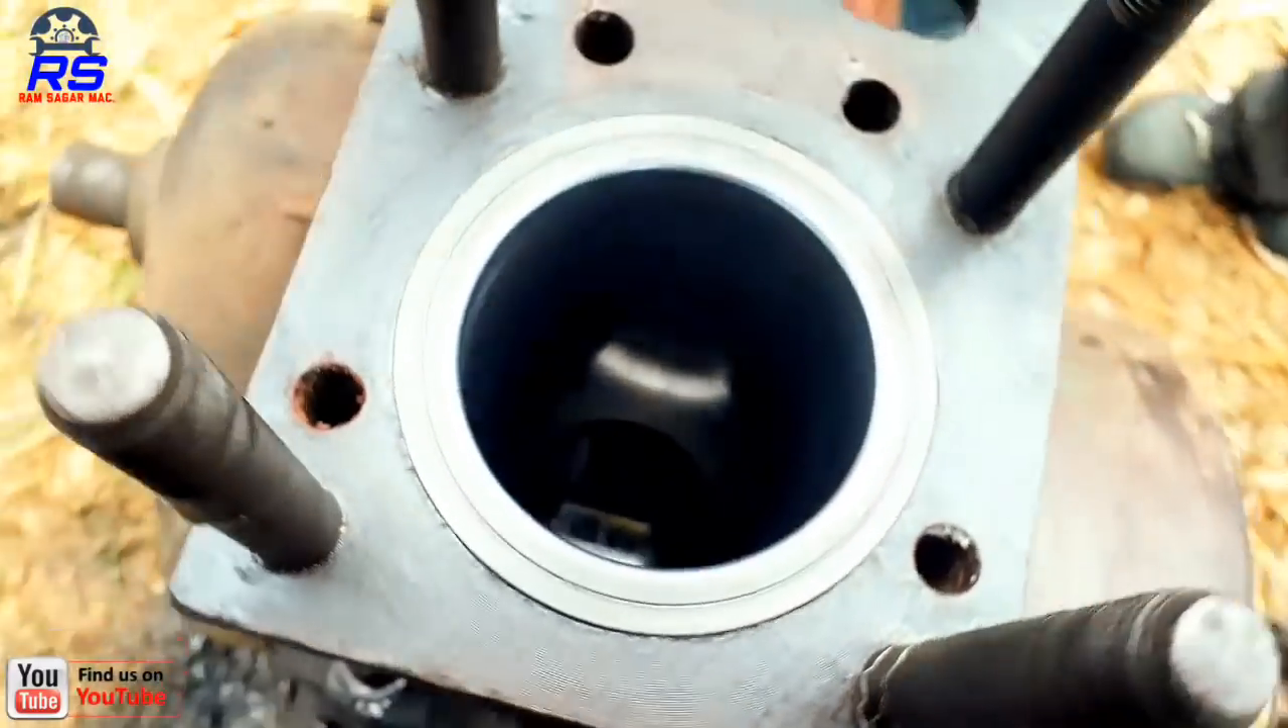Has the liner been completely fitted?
Yes.